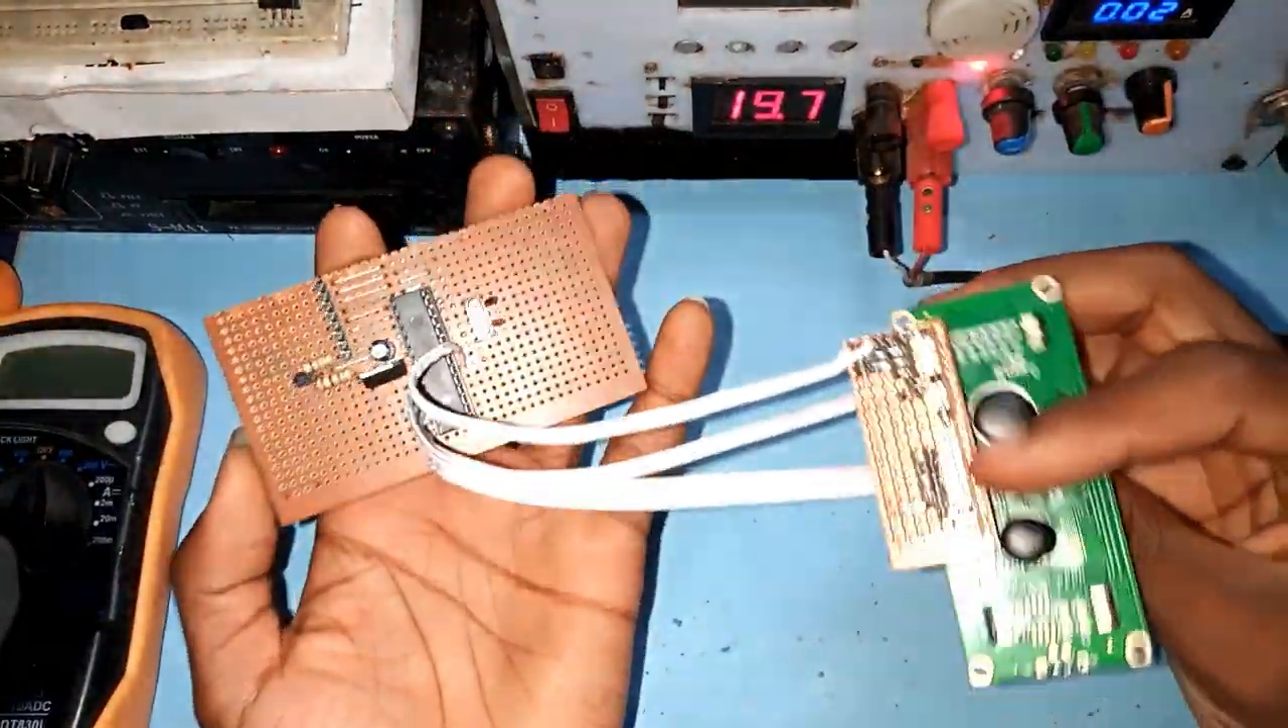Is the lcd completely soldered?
Yes.